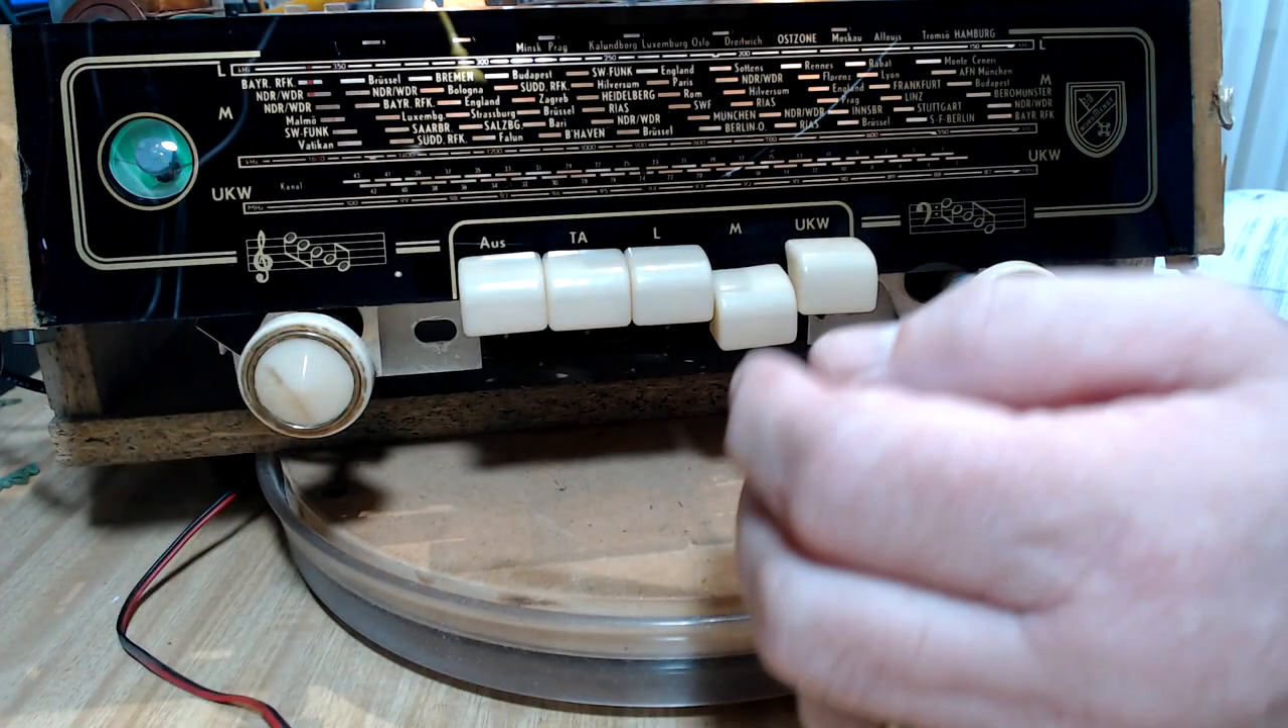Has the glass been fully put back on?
Yes.